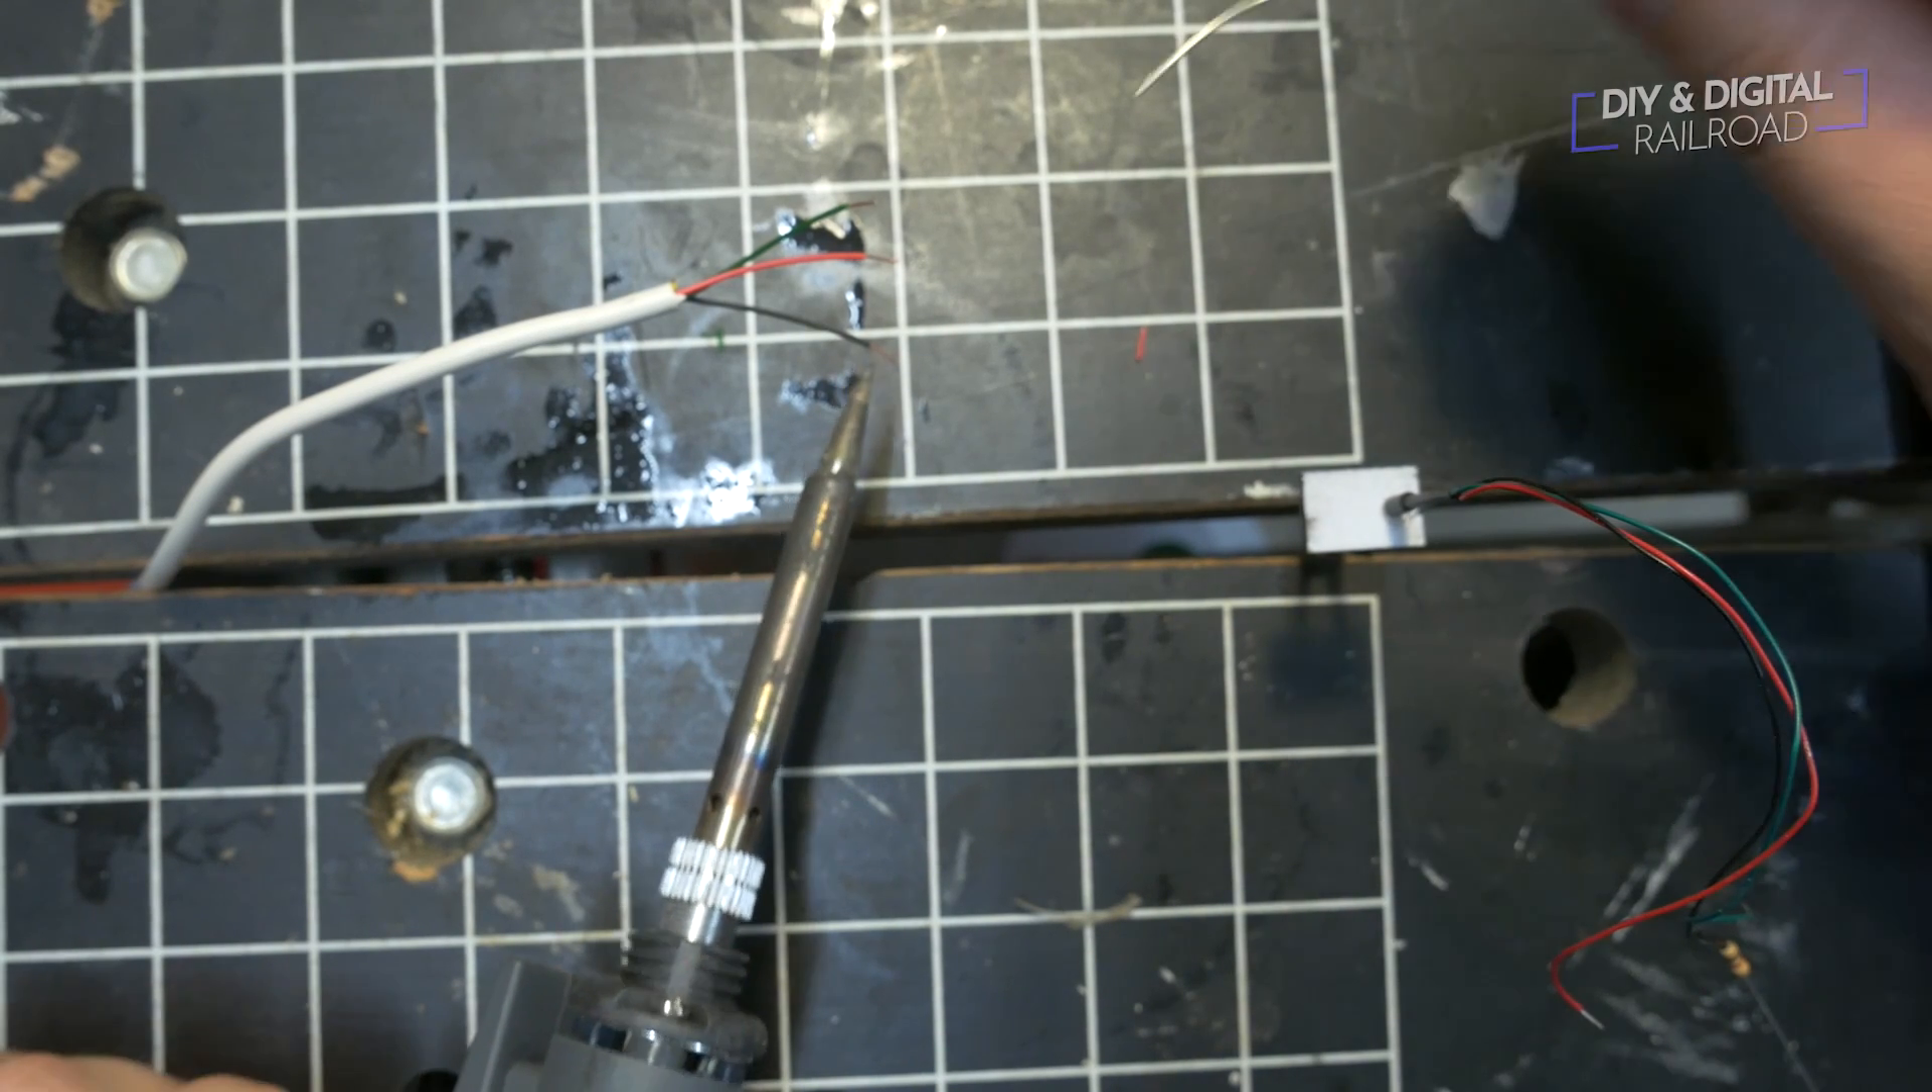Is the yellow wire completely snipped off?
Yes.